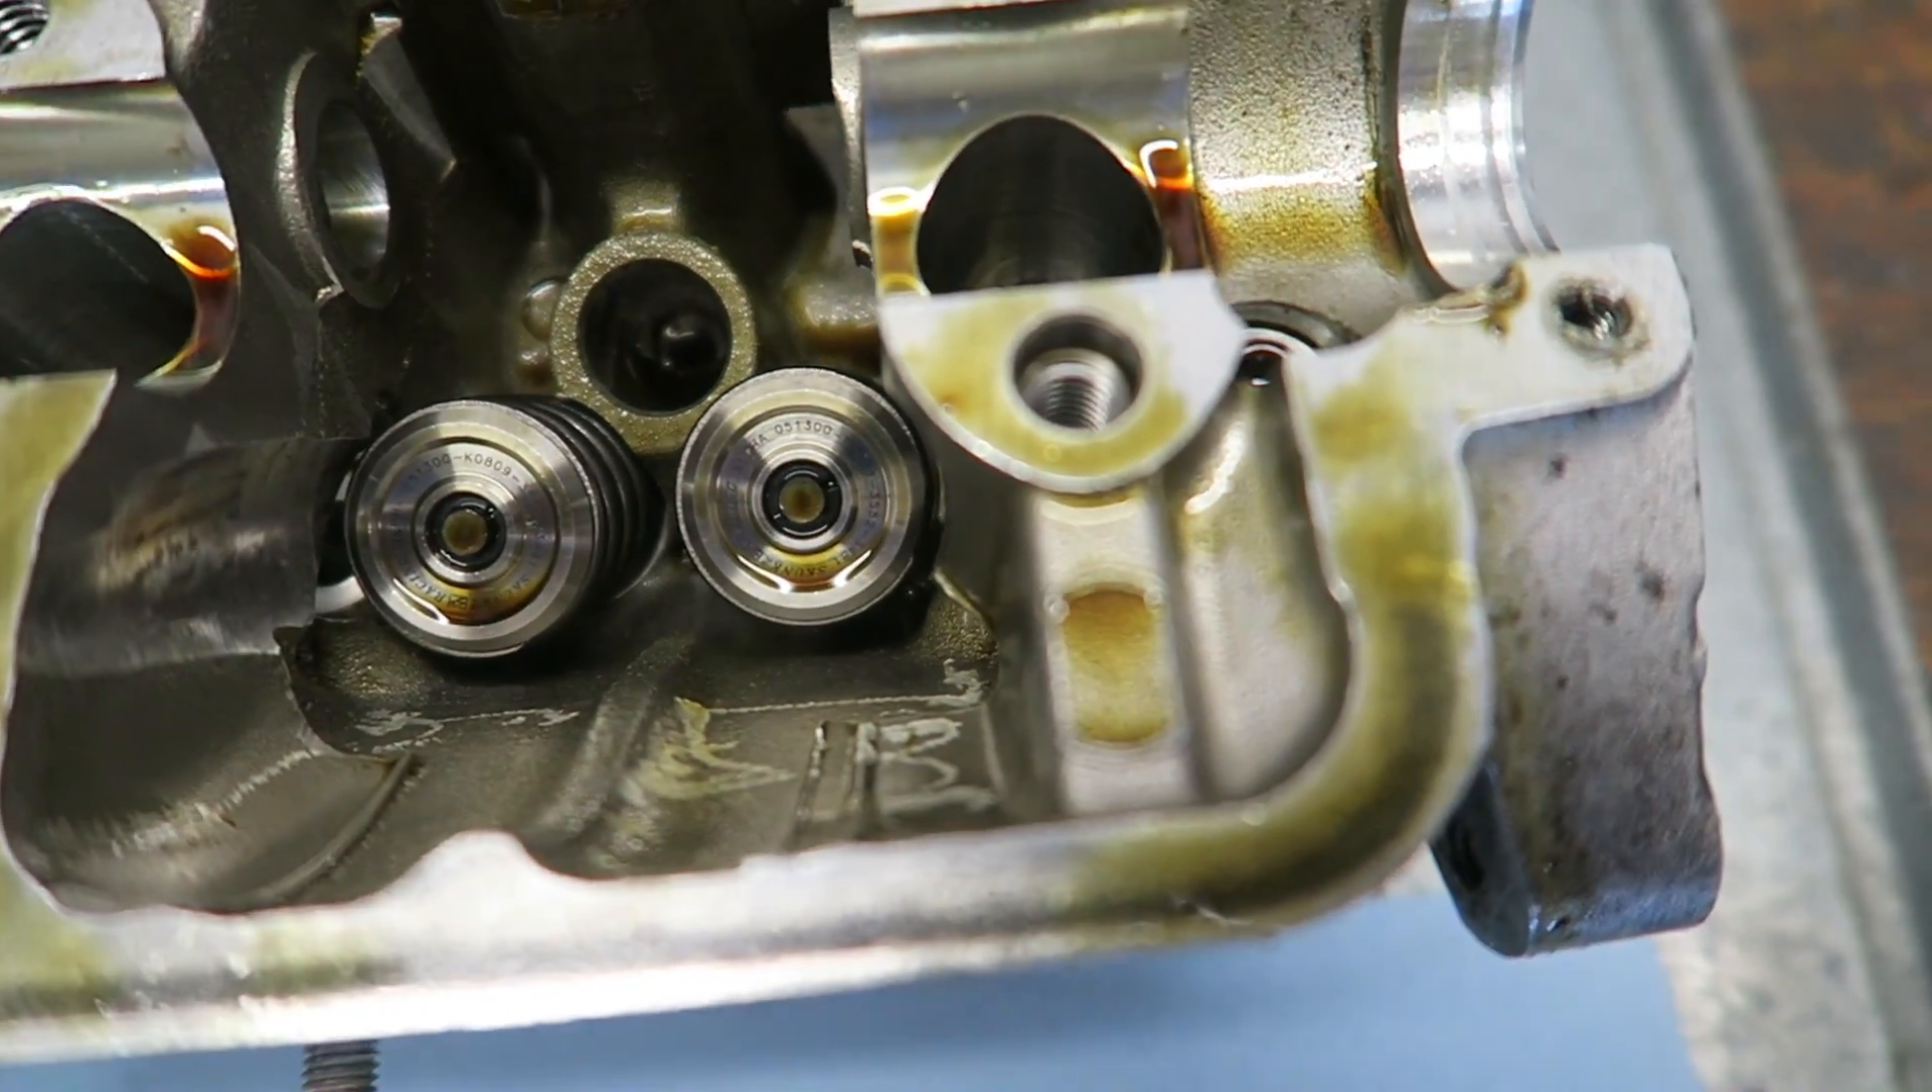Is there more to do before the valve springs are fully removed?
Yes.